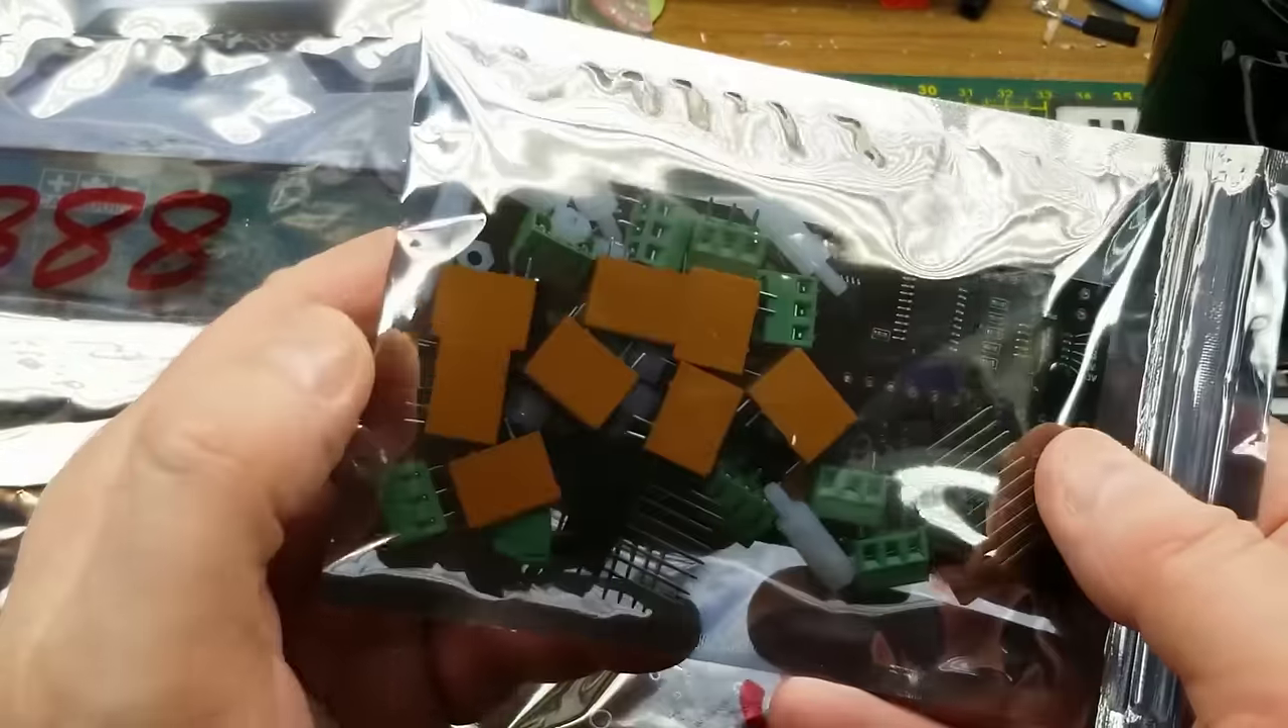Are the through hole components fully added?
No.